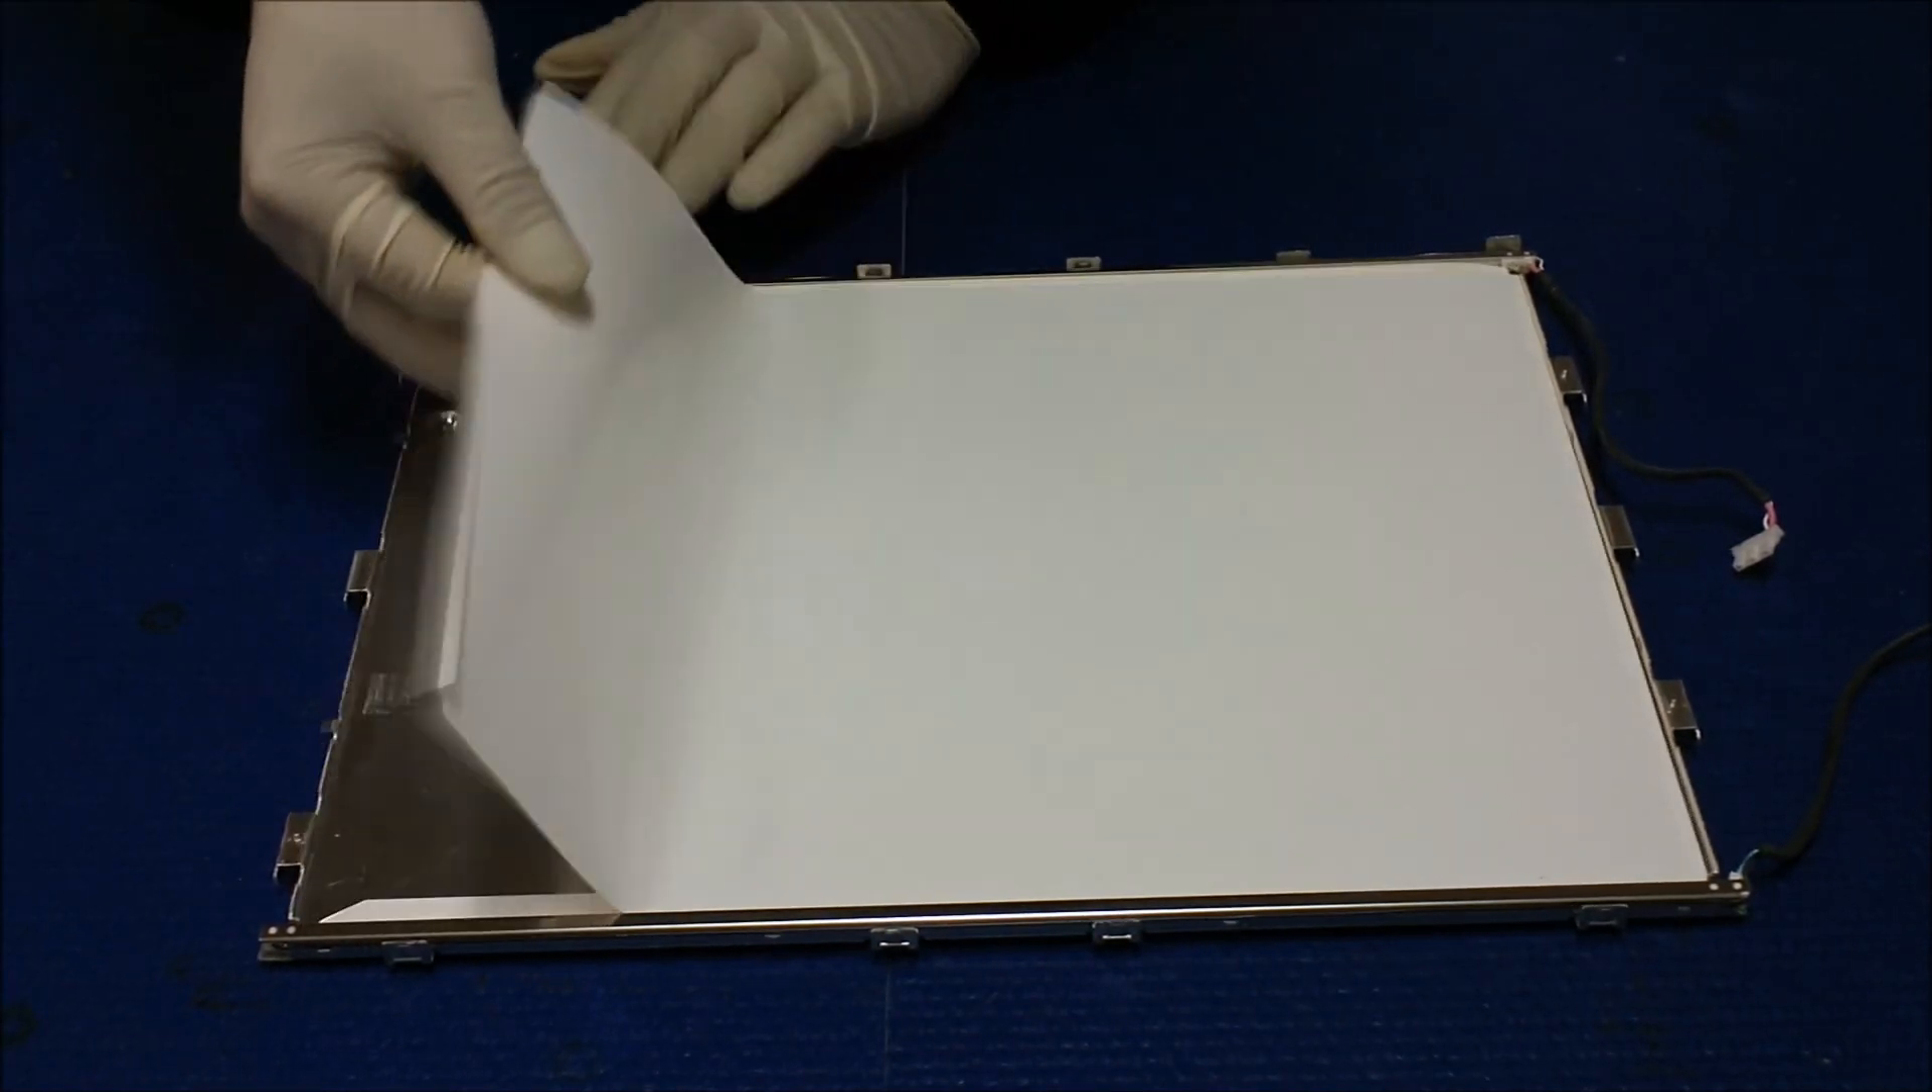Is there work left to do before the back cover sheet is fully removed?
Yes.